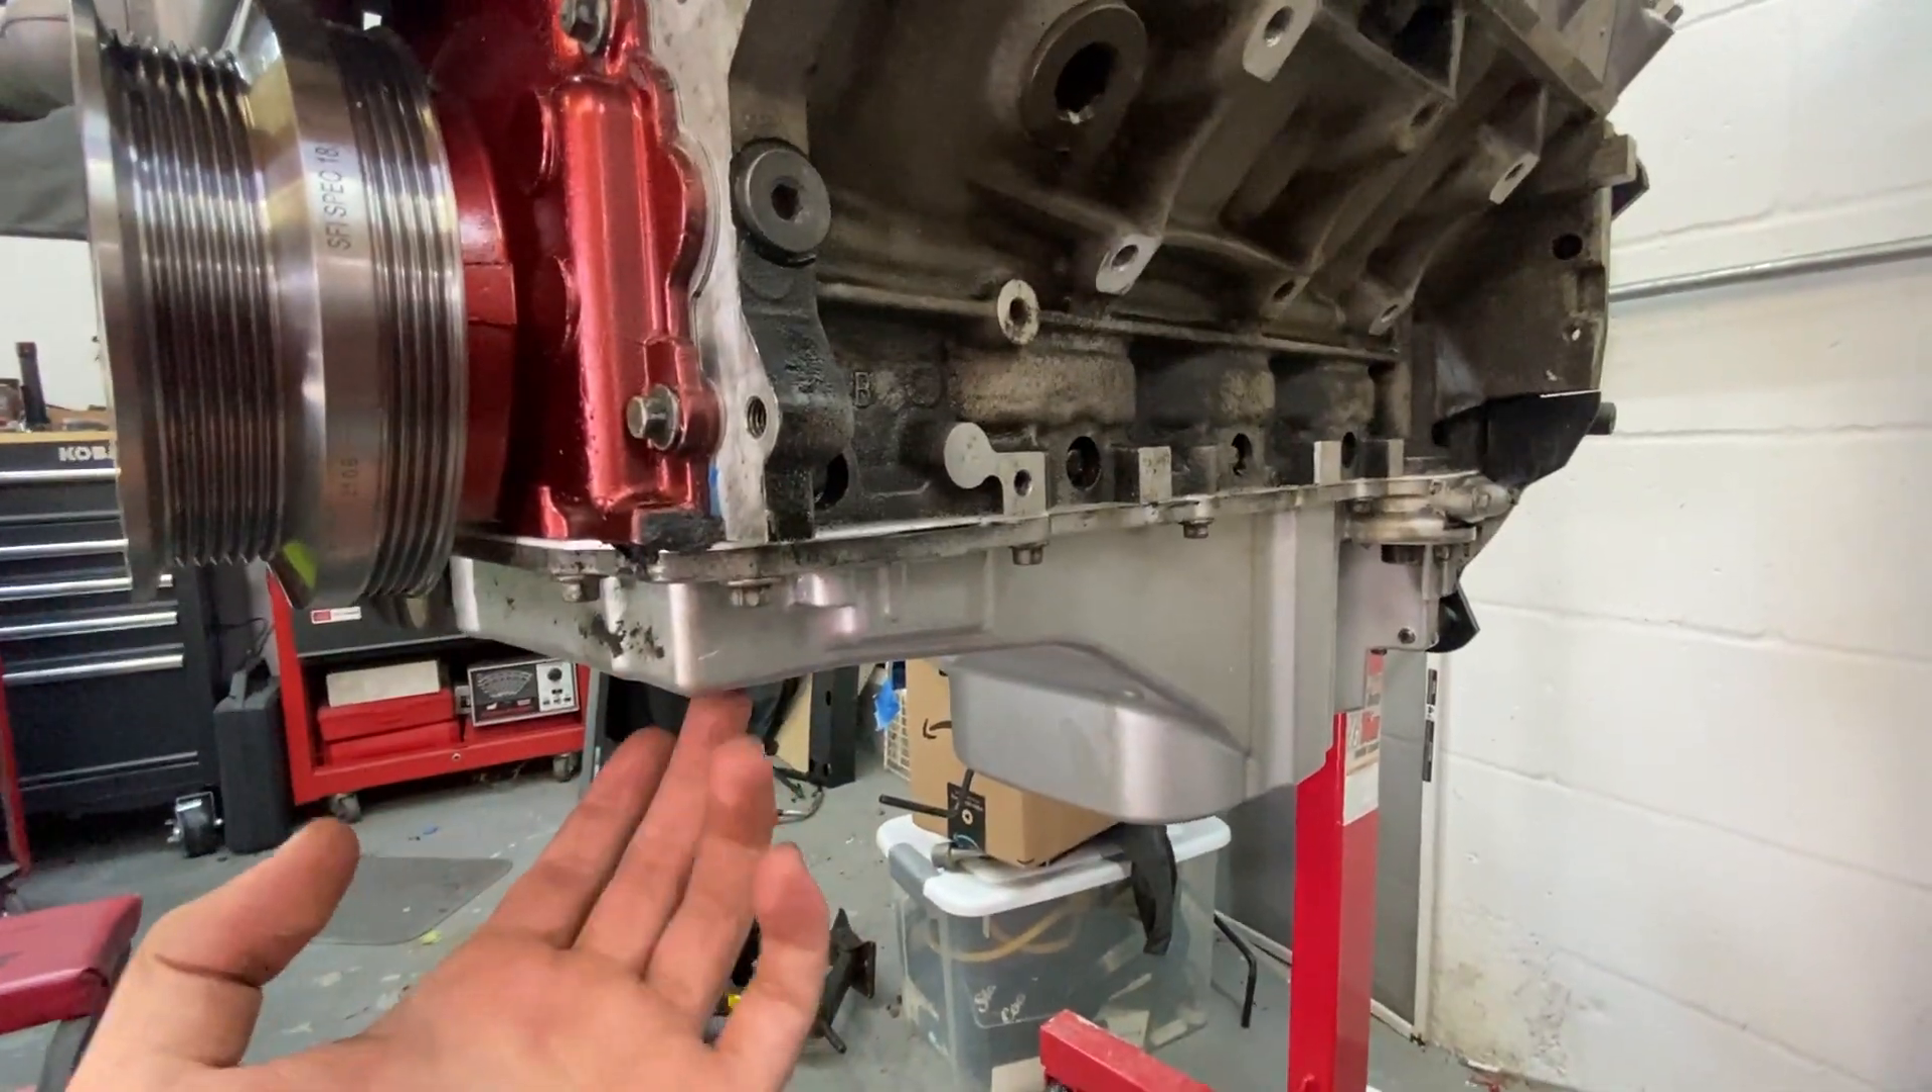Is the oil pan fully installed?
Yes.